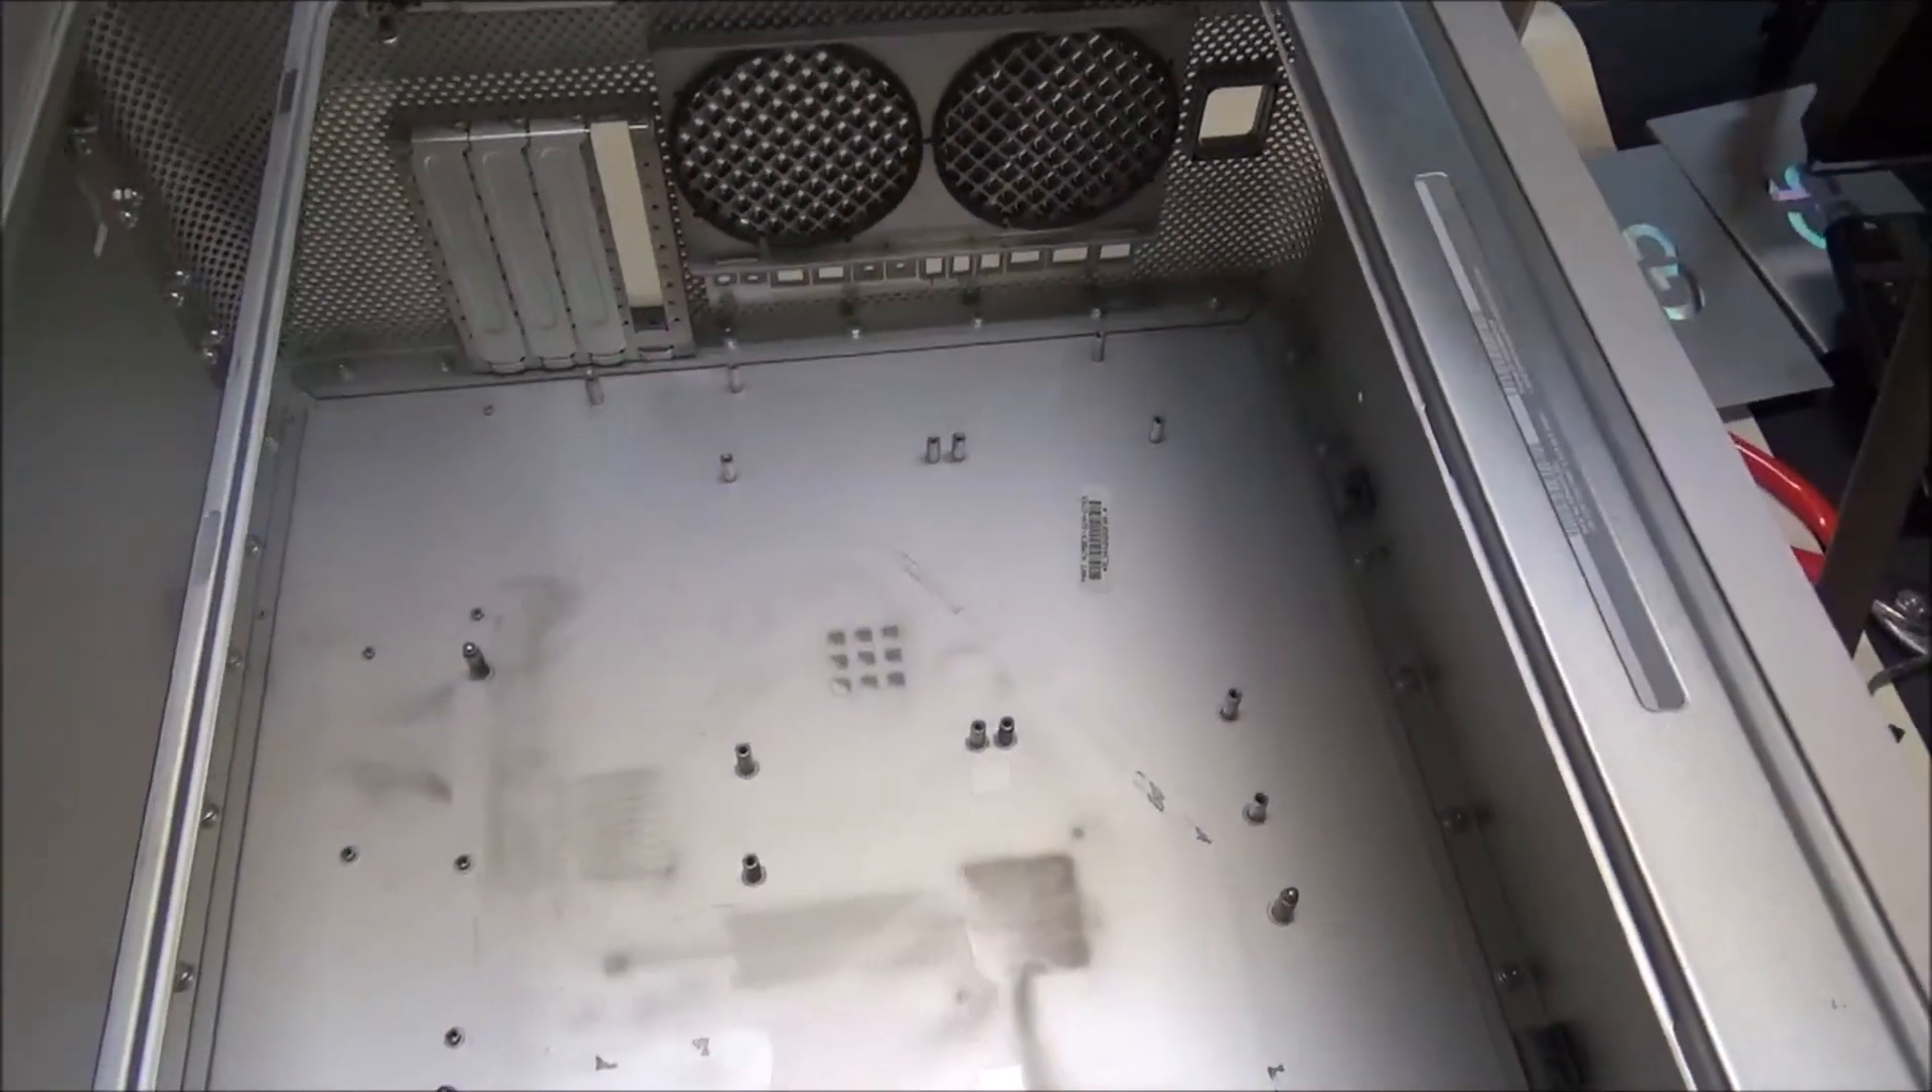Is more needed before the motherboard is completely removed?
No.